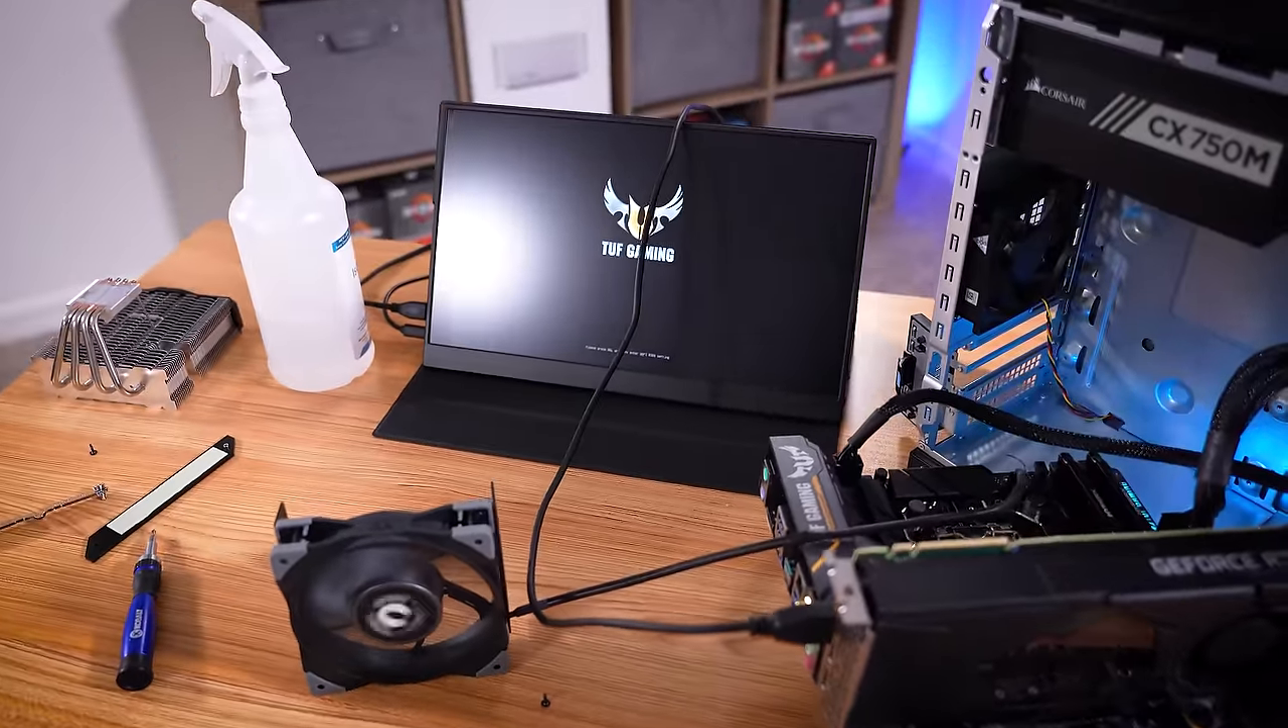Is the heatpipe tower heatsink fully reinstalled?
No.